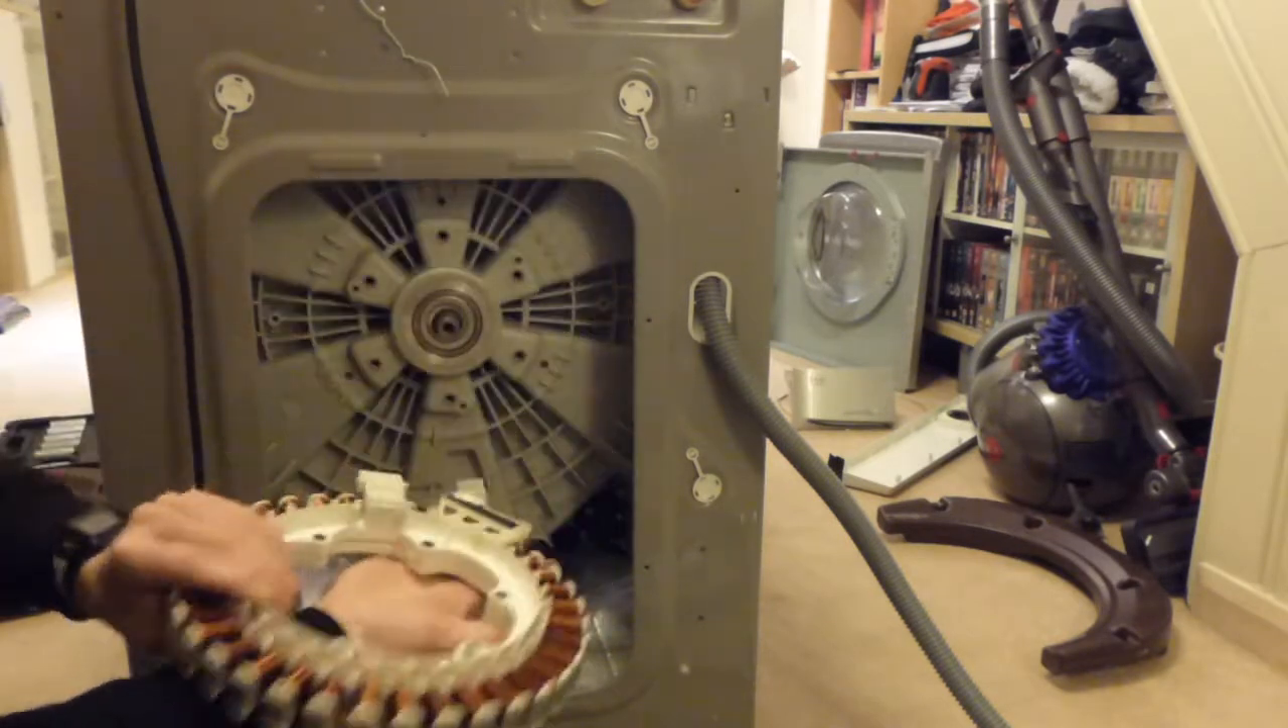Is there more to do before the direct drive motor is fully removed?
No.